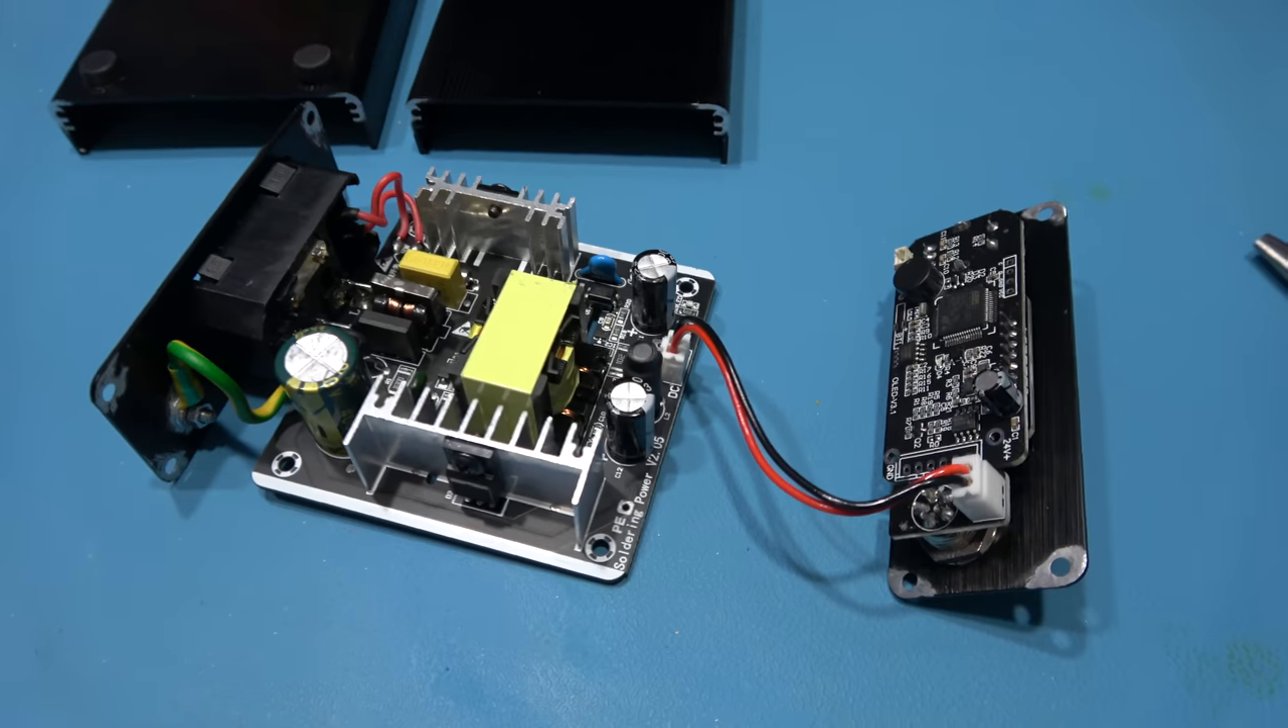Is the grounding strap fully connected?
Yes.